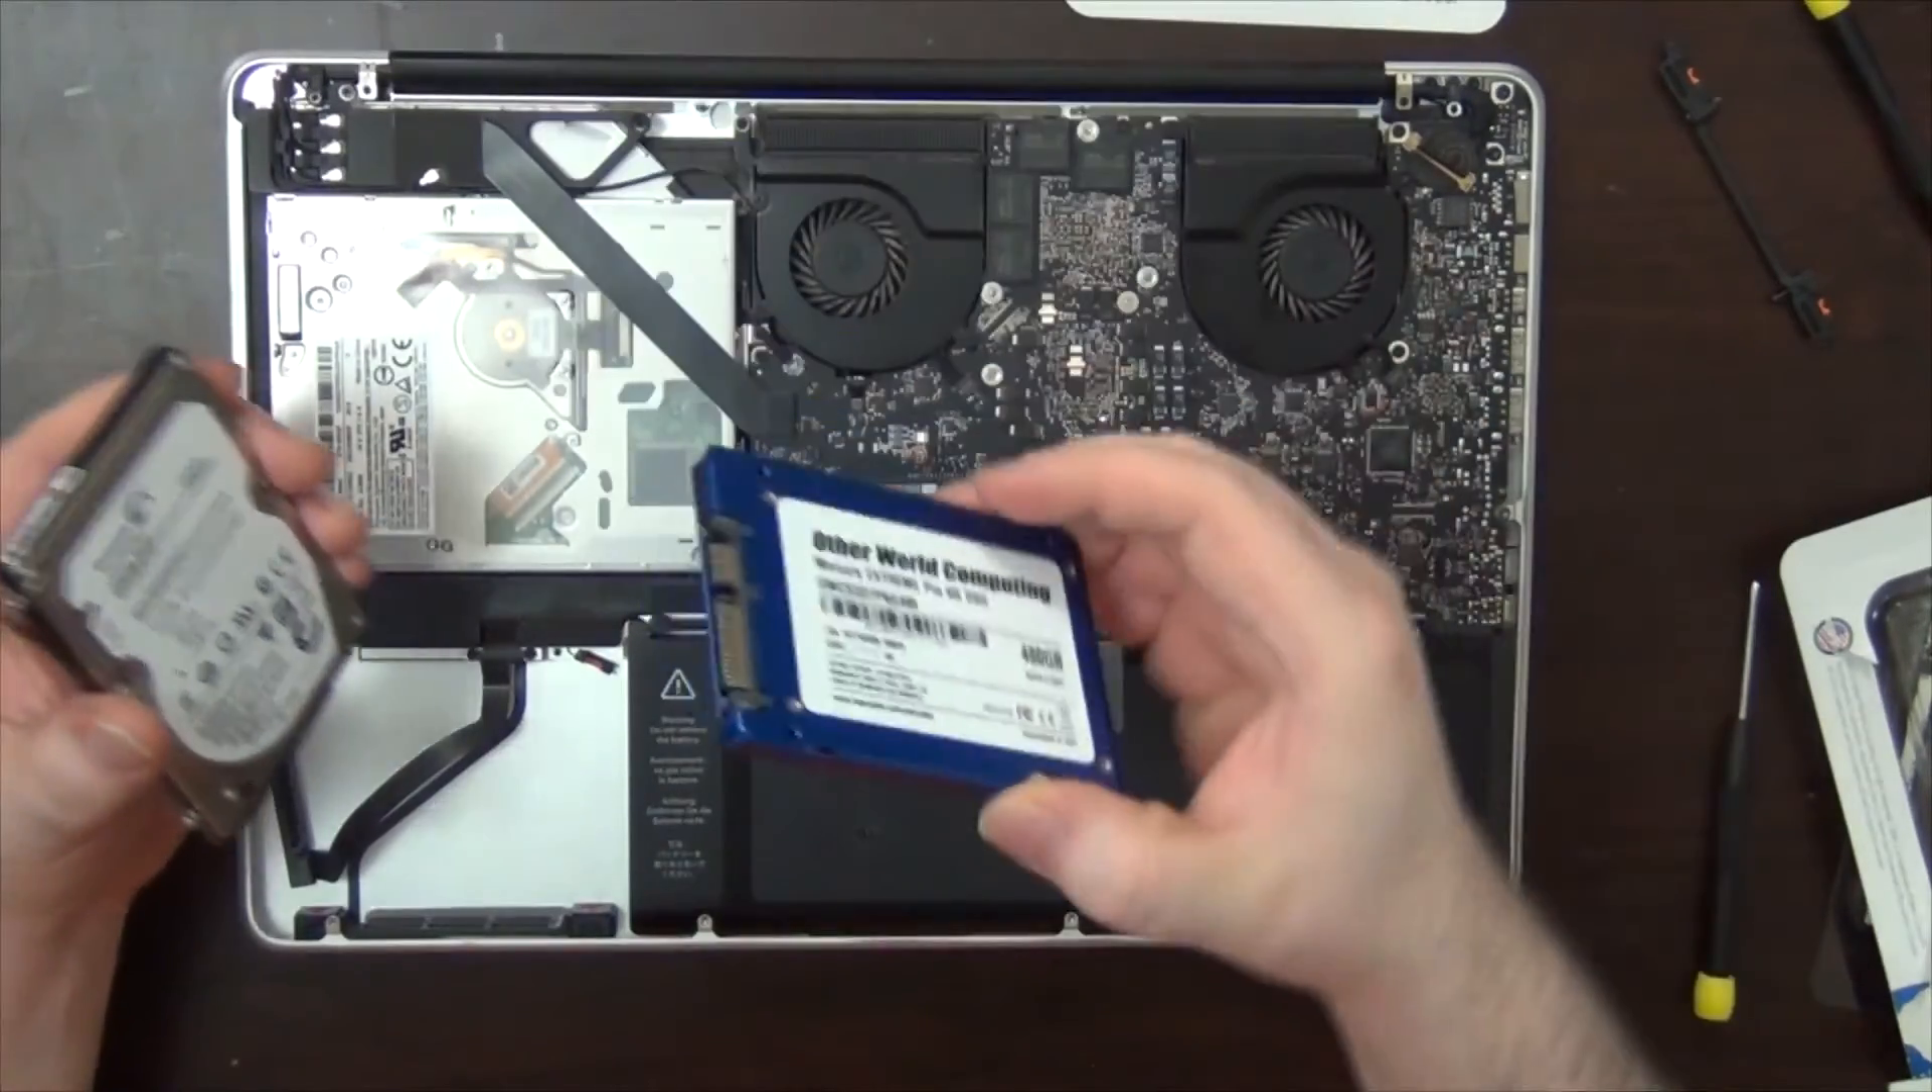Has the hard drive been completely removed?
Yes.